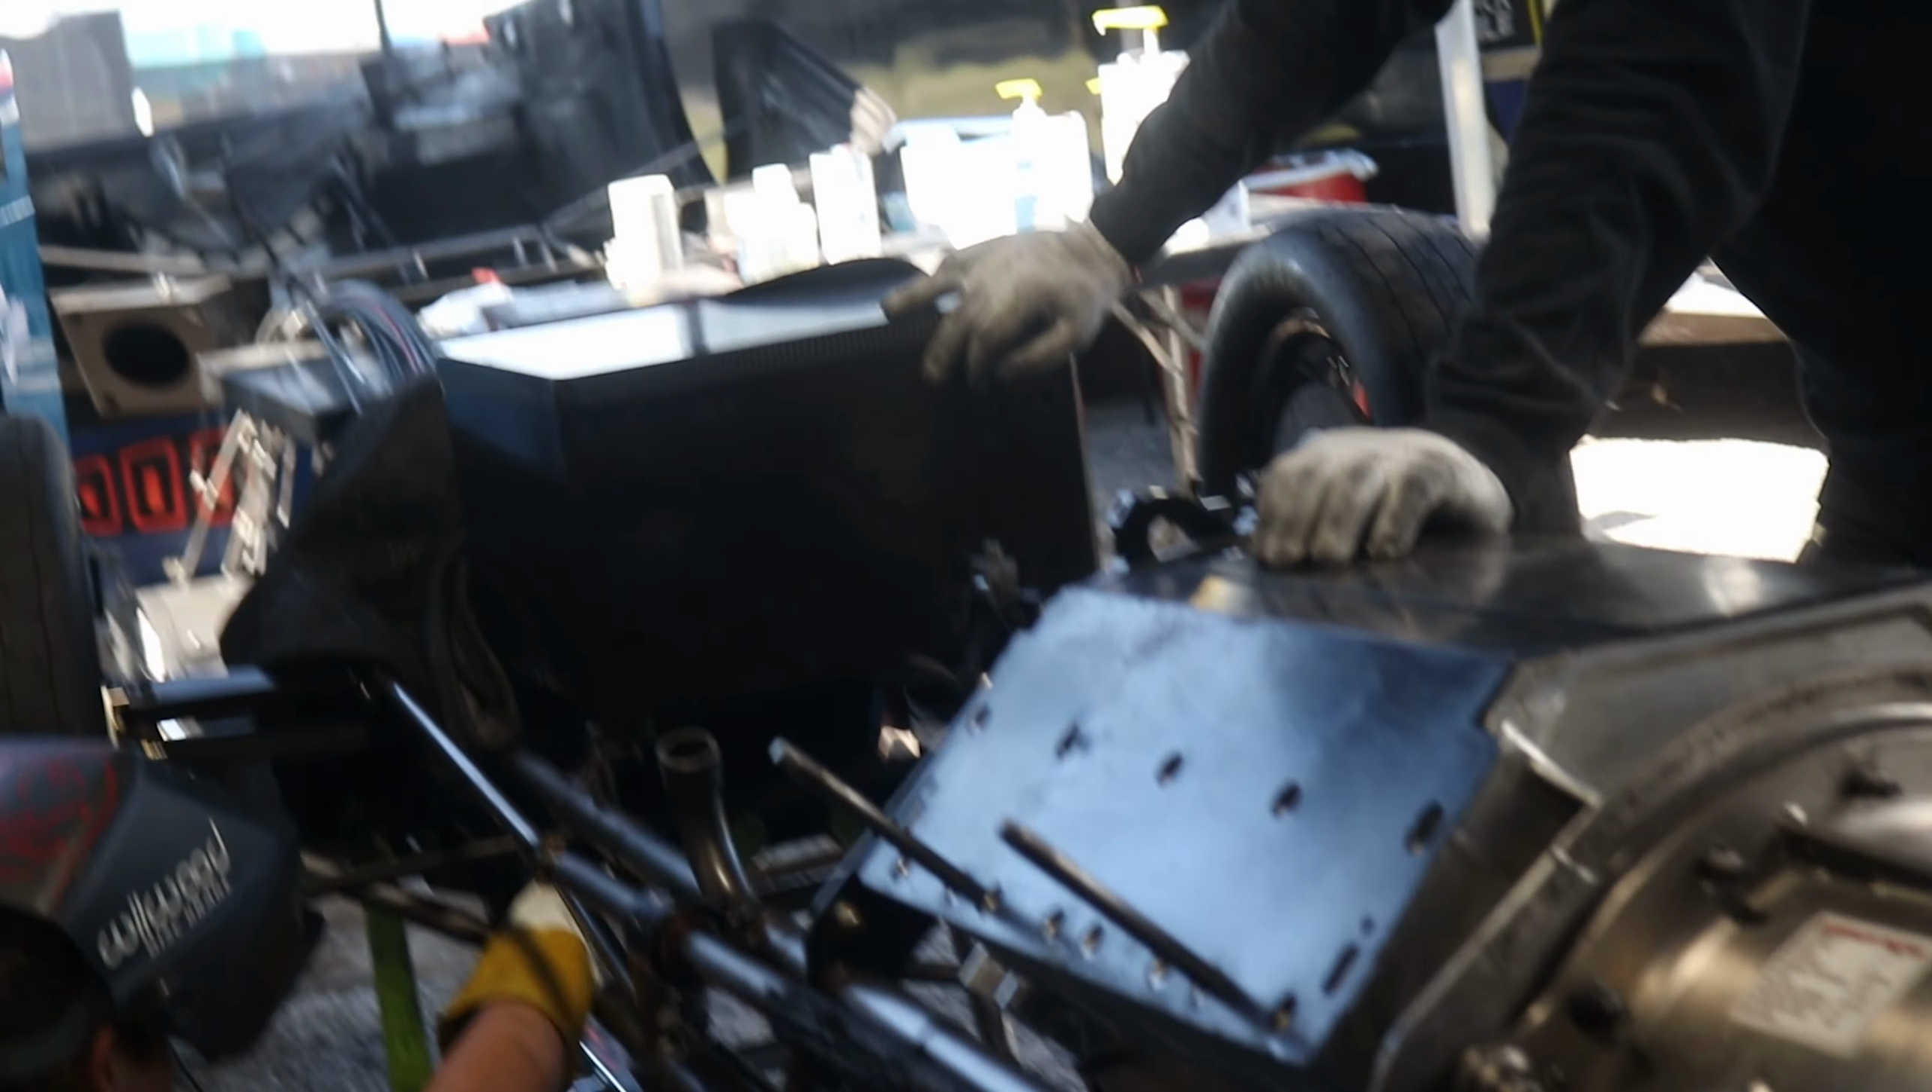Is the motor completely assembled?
No.